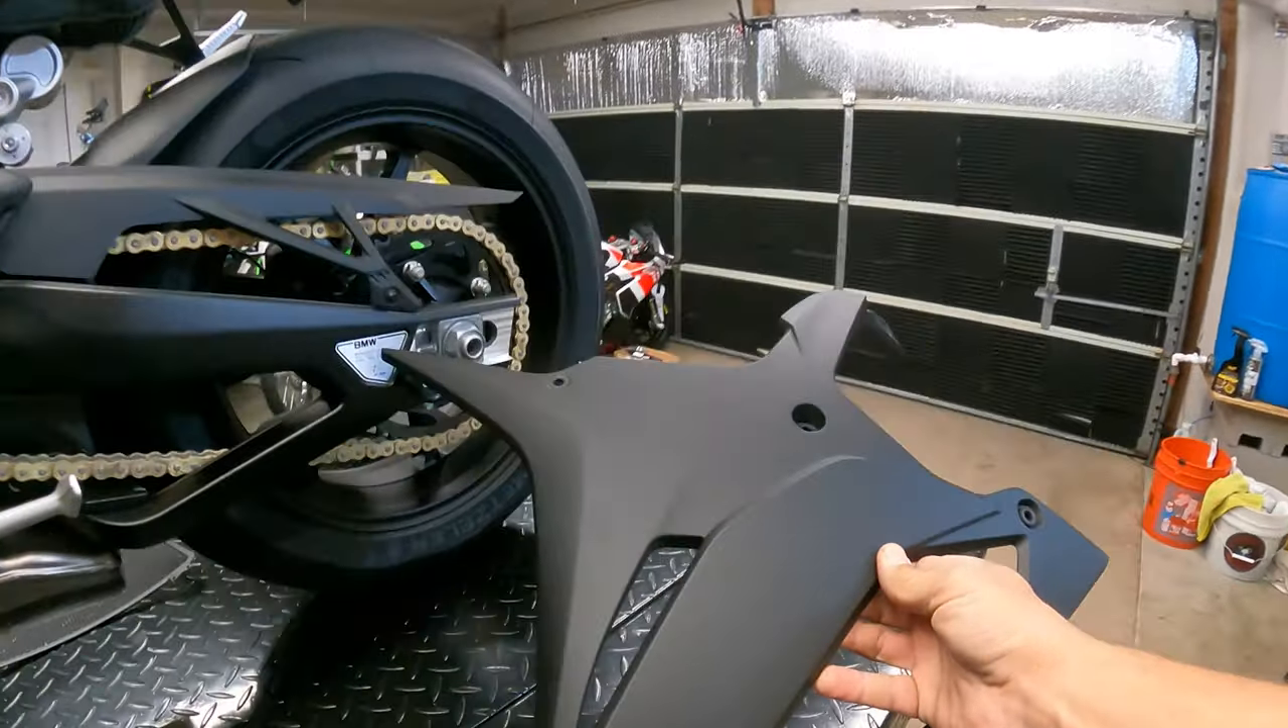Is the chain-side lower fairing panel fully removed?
Yes.